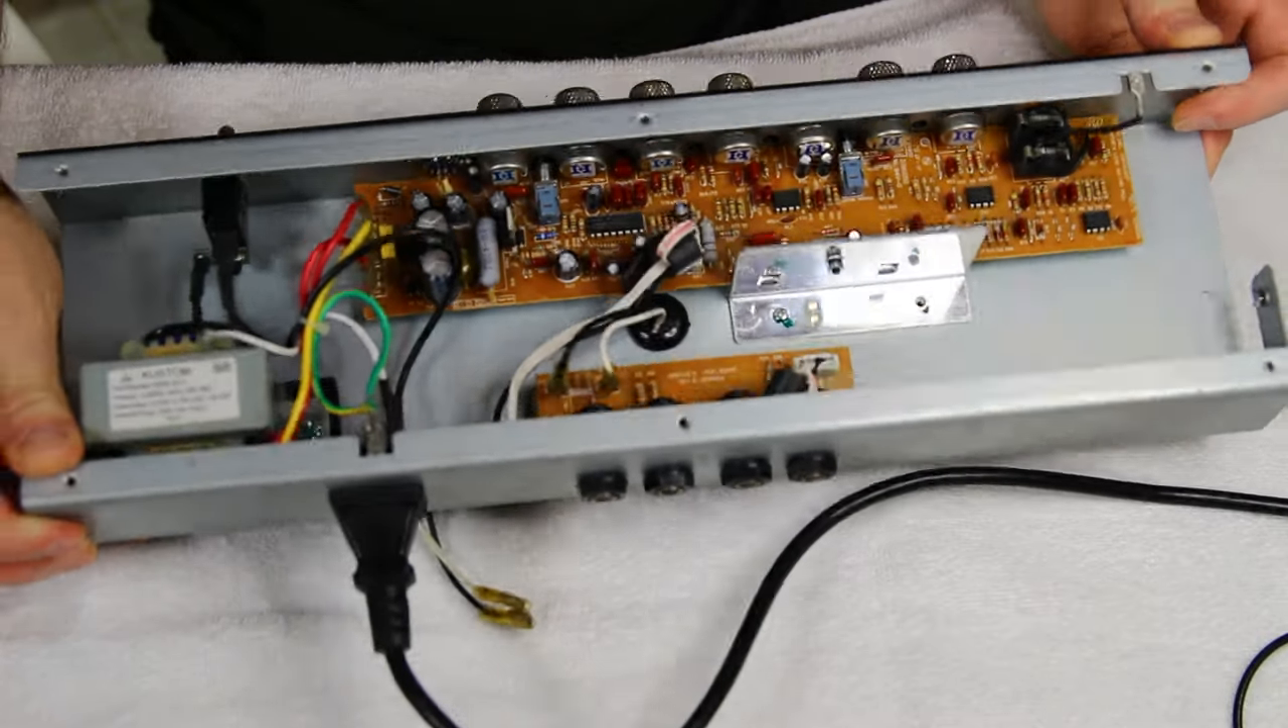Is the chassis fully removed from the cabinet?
Yes.